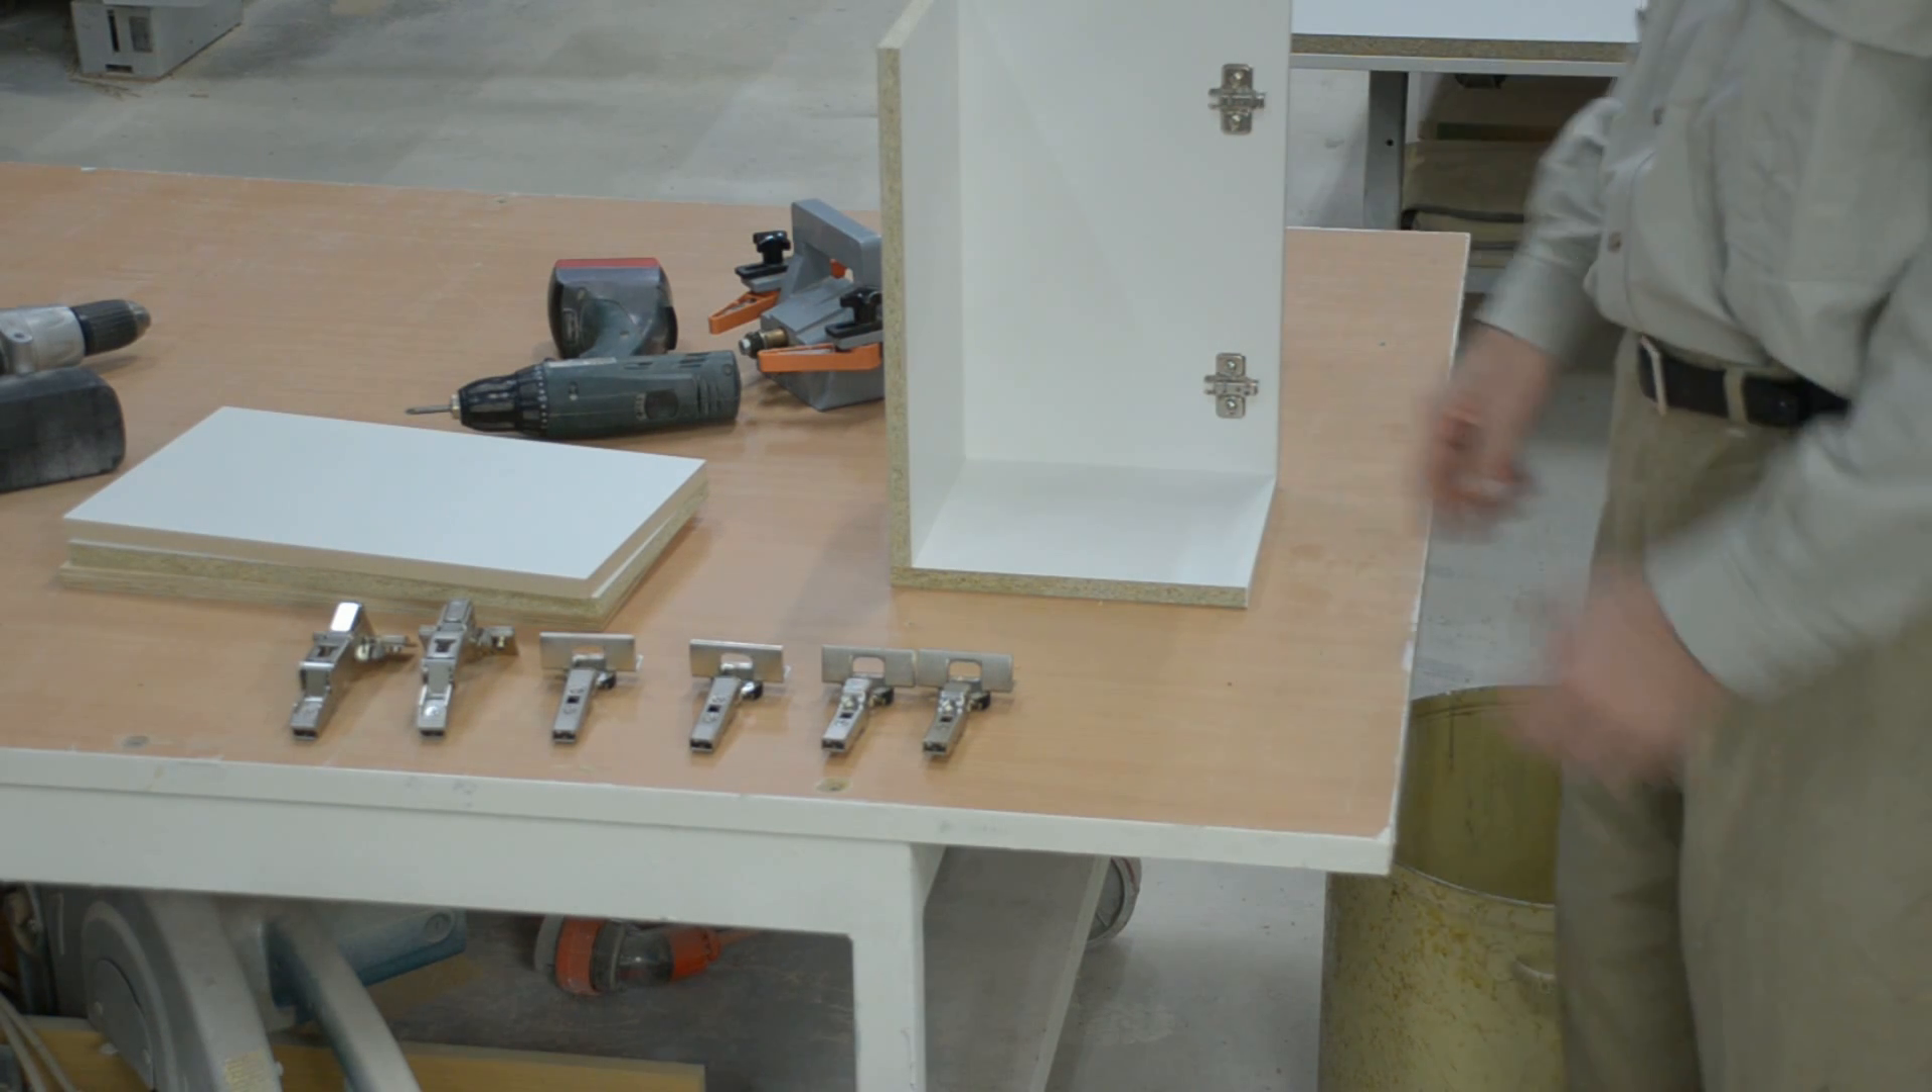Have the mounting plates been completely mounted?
Yes.